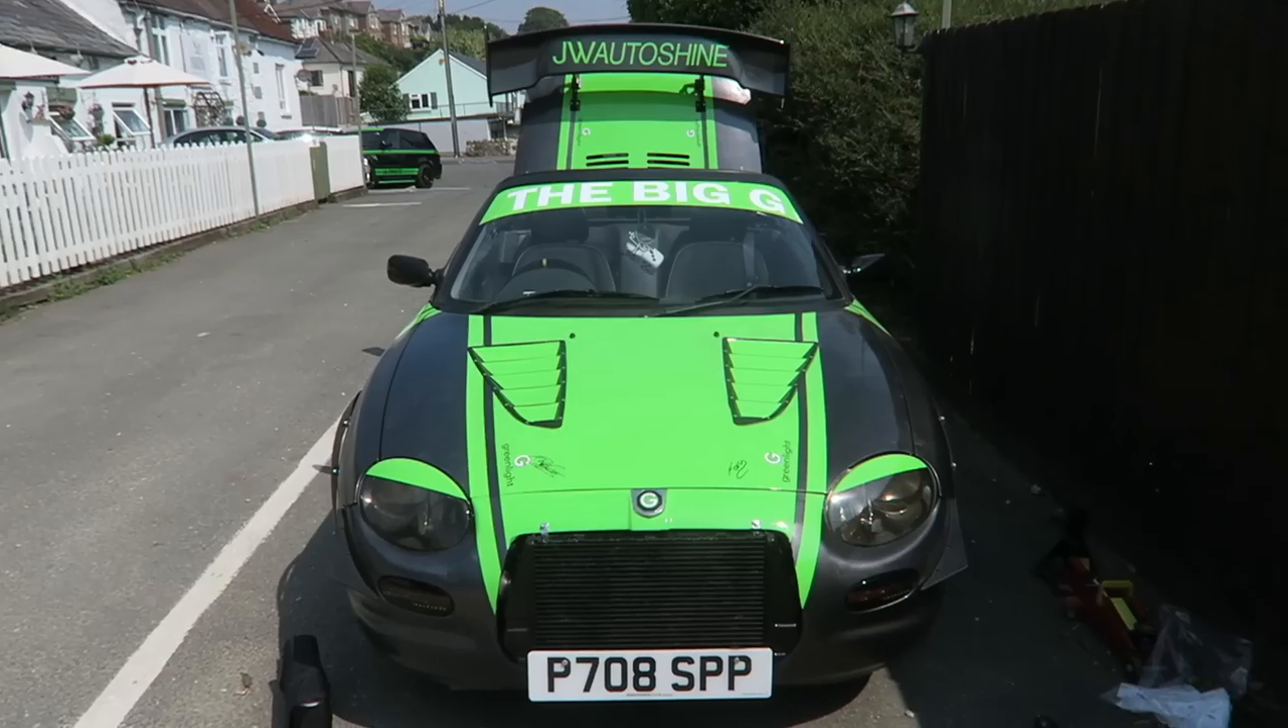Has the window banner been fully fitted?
Yes.